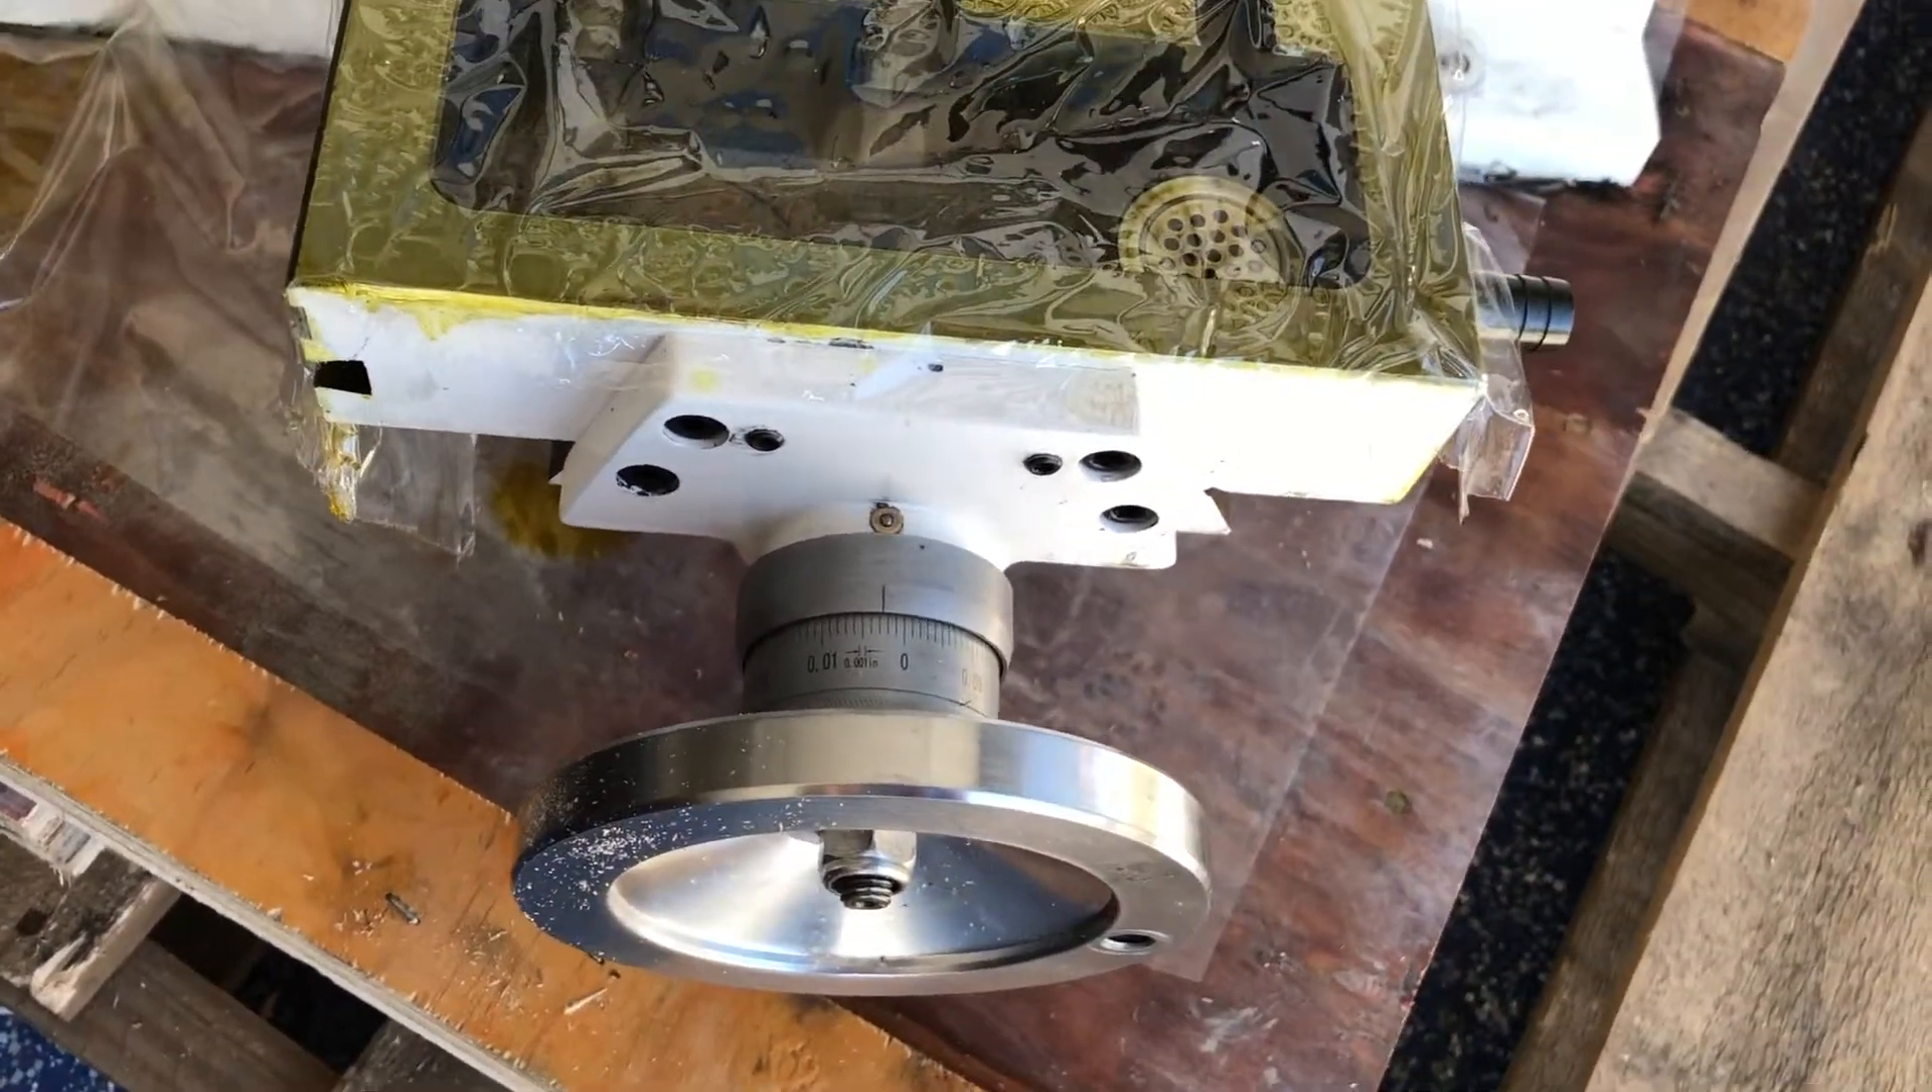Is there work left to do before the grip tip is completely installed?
Yes.